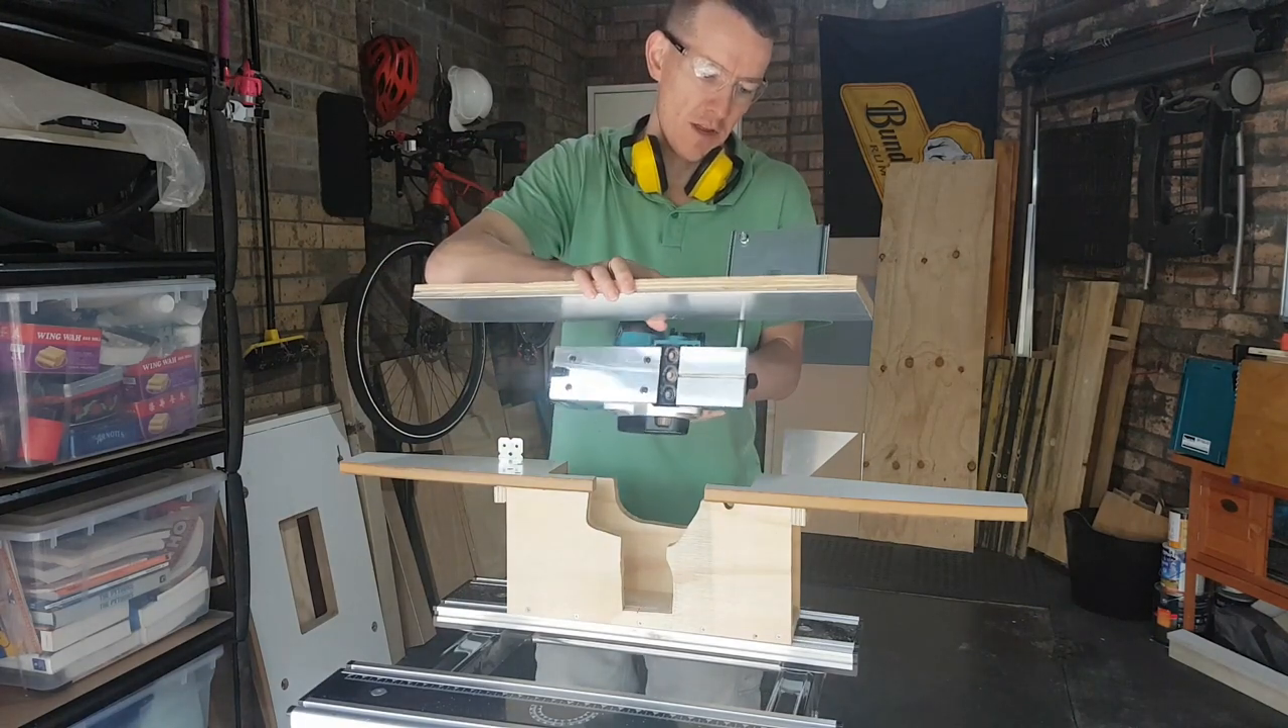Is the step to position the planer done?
No.